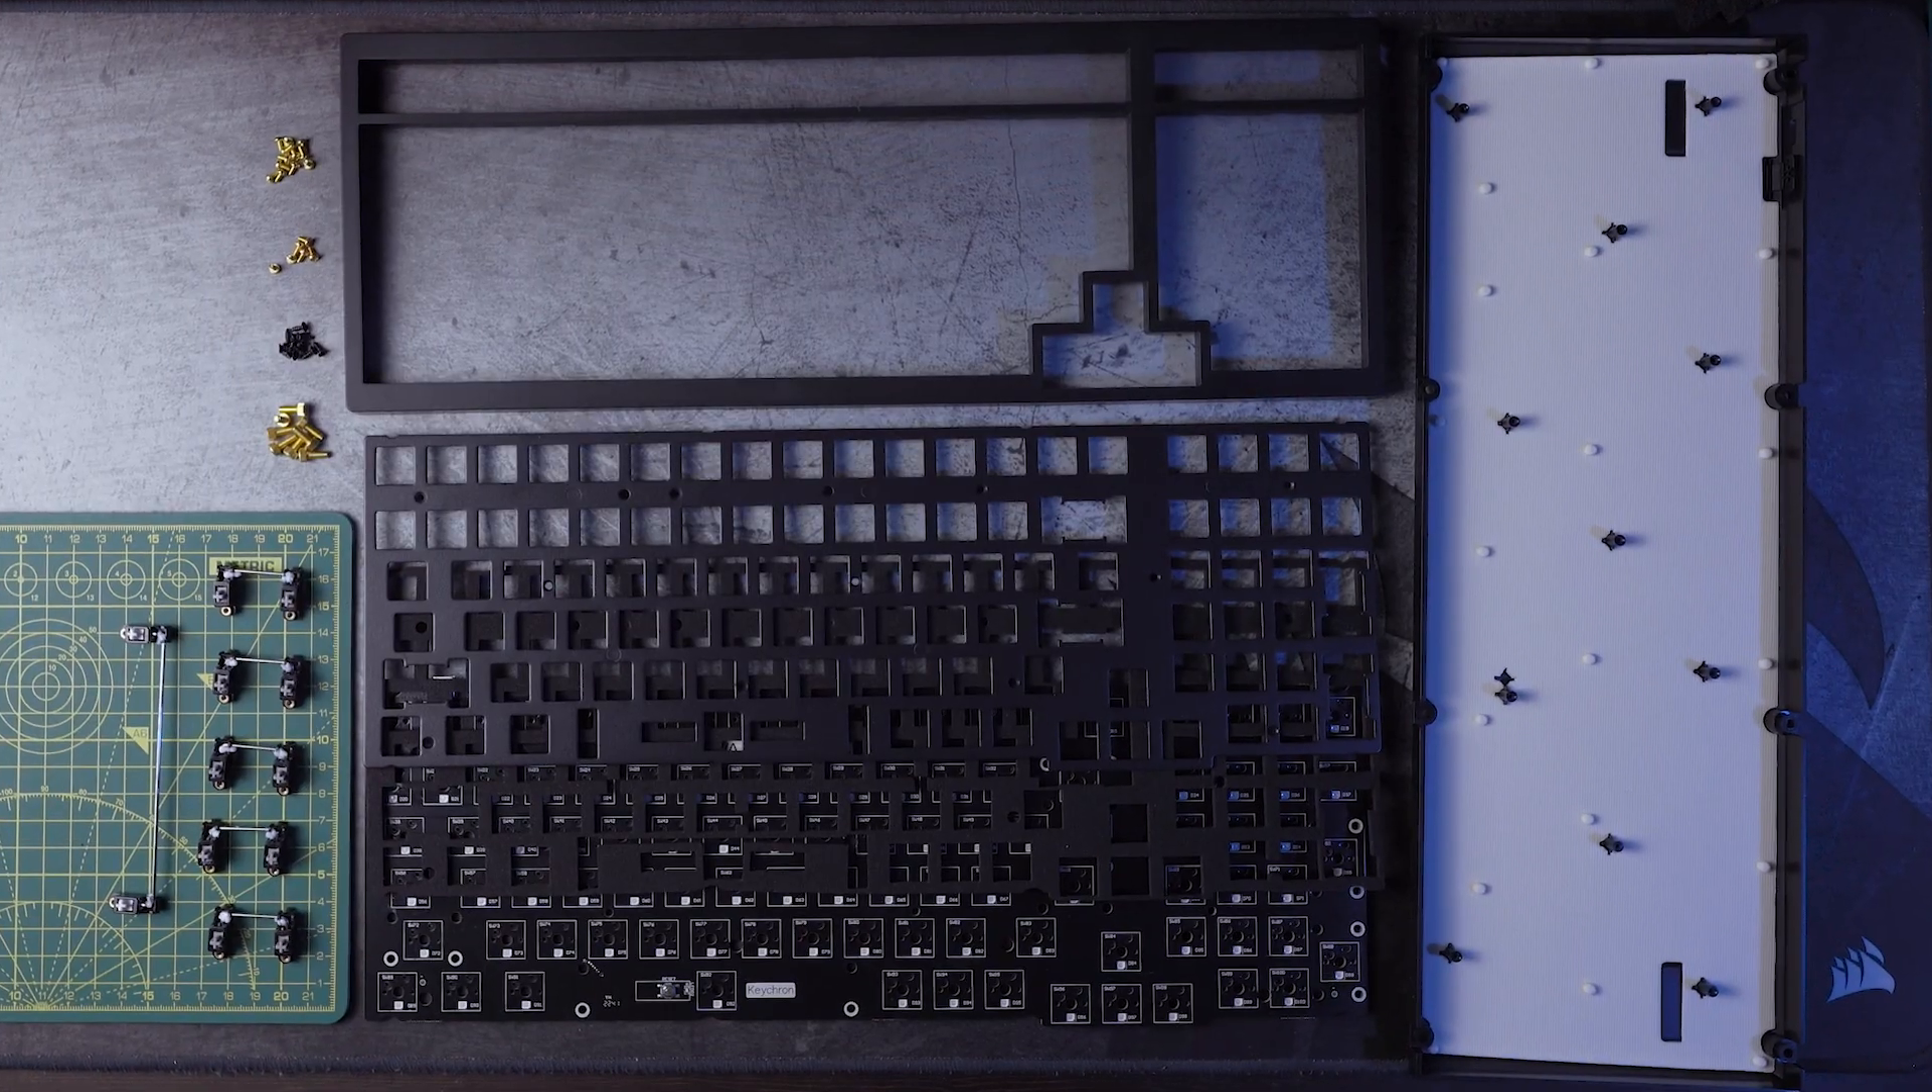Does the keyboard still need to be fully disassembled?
No.